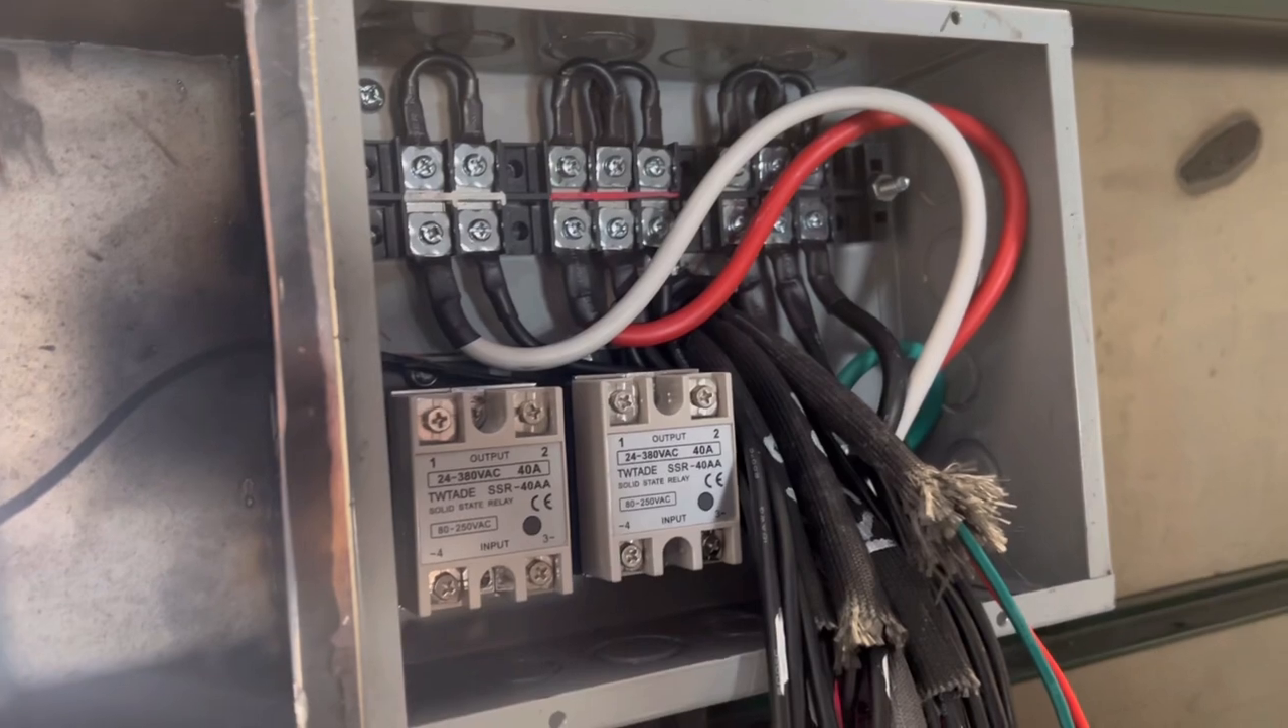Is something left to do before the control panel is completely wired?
Yes.